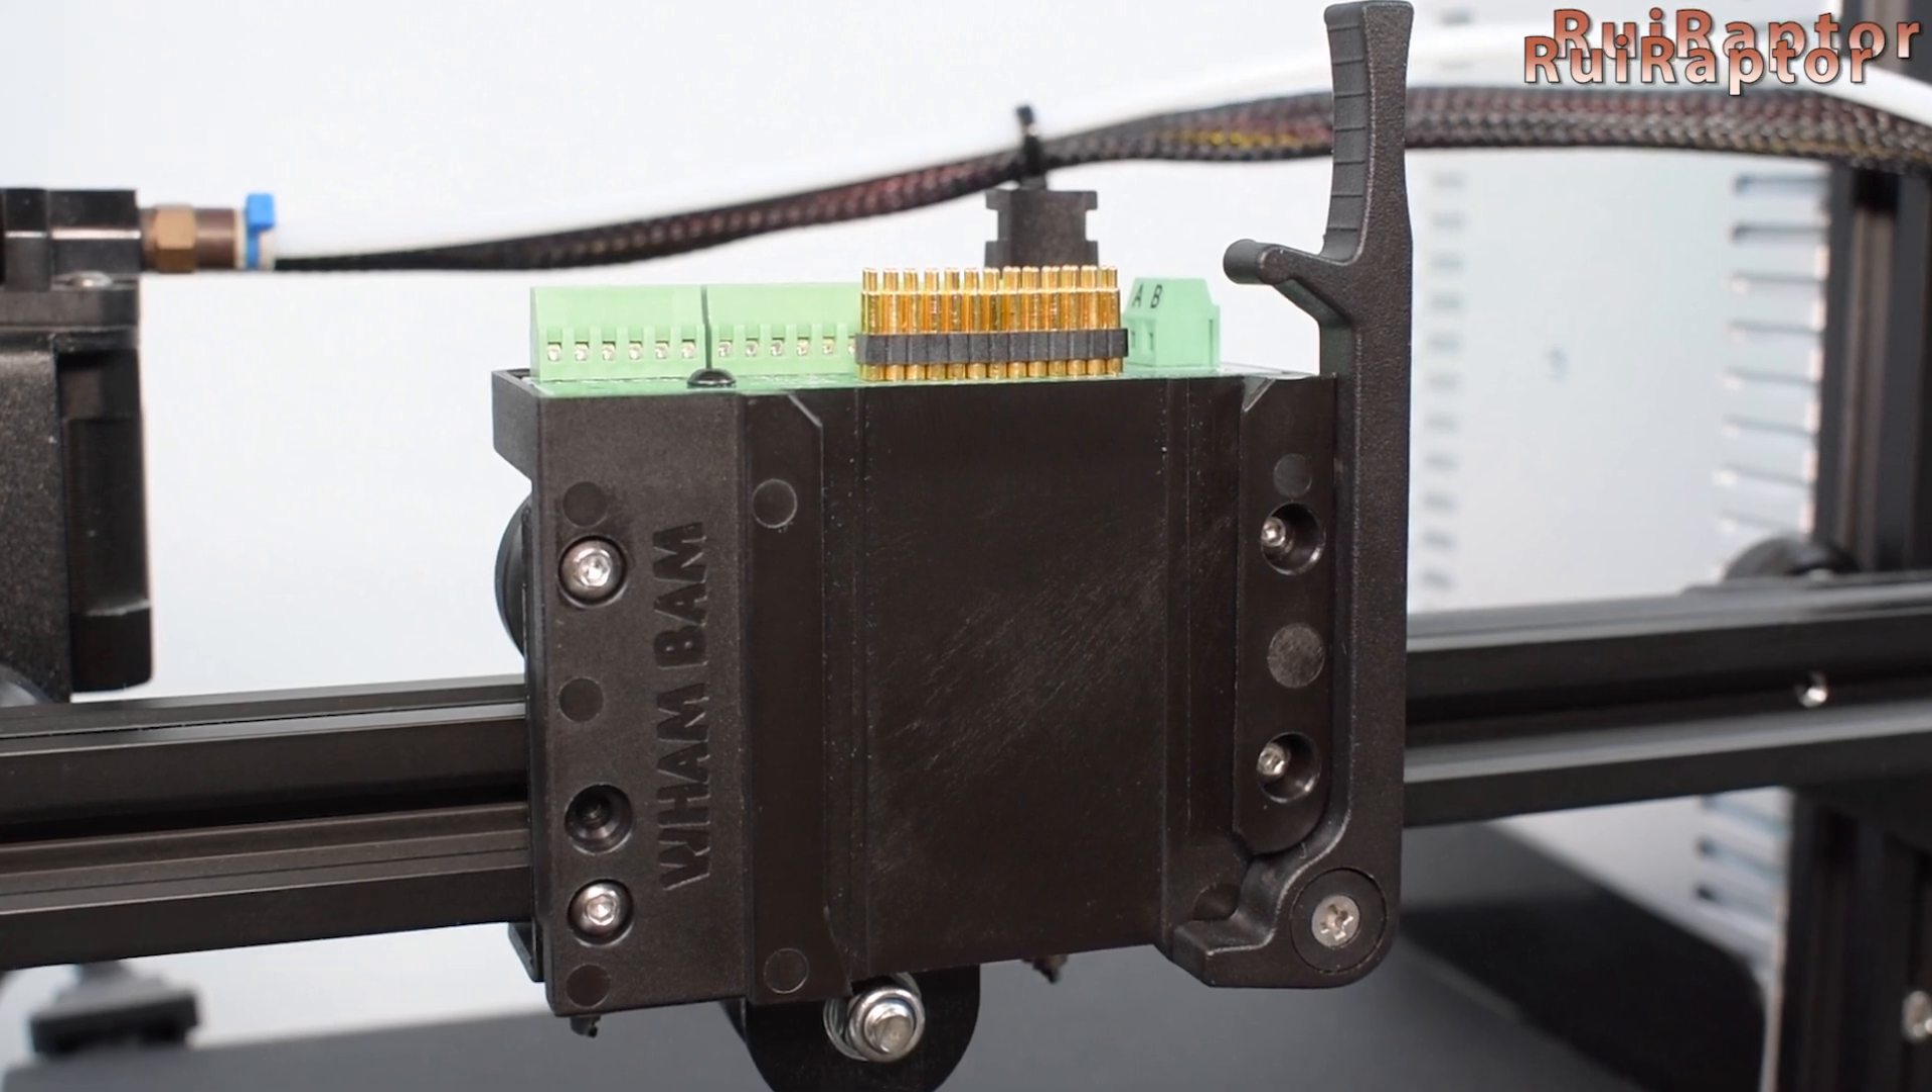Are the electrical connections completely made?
No.